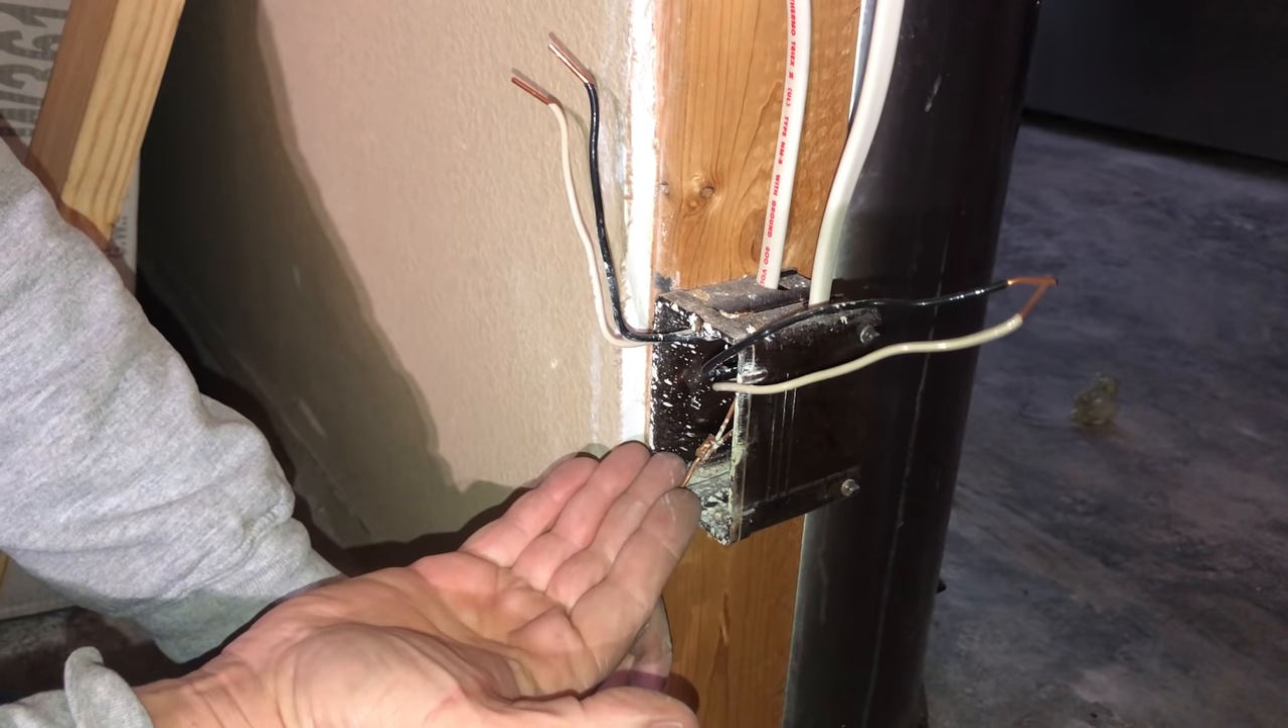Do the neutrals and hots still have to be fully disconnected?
No.